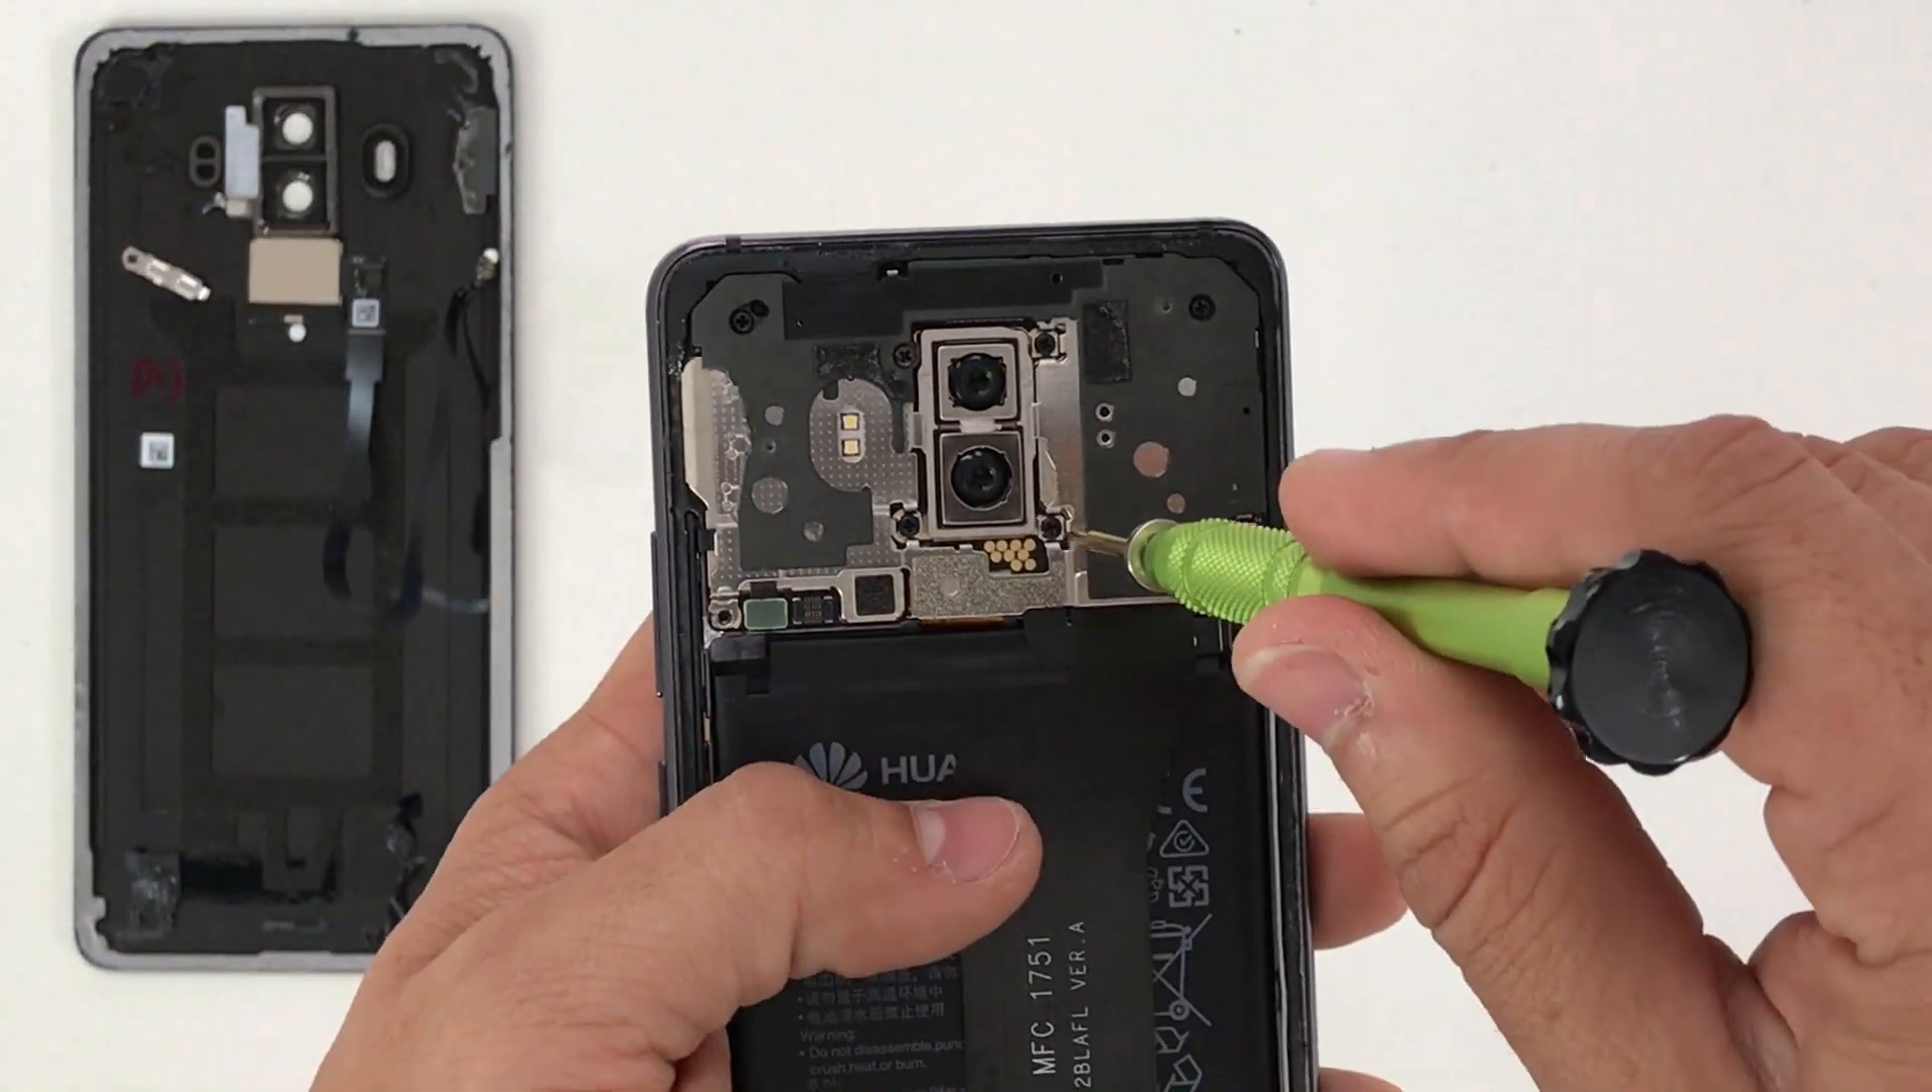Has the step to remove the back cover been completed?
Yes.